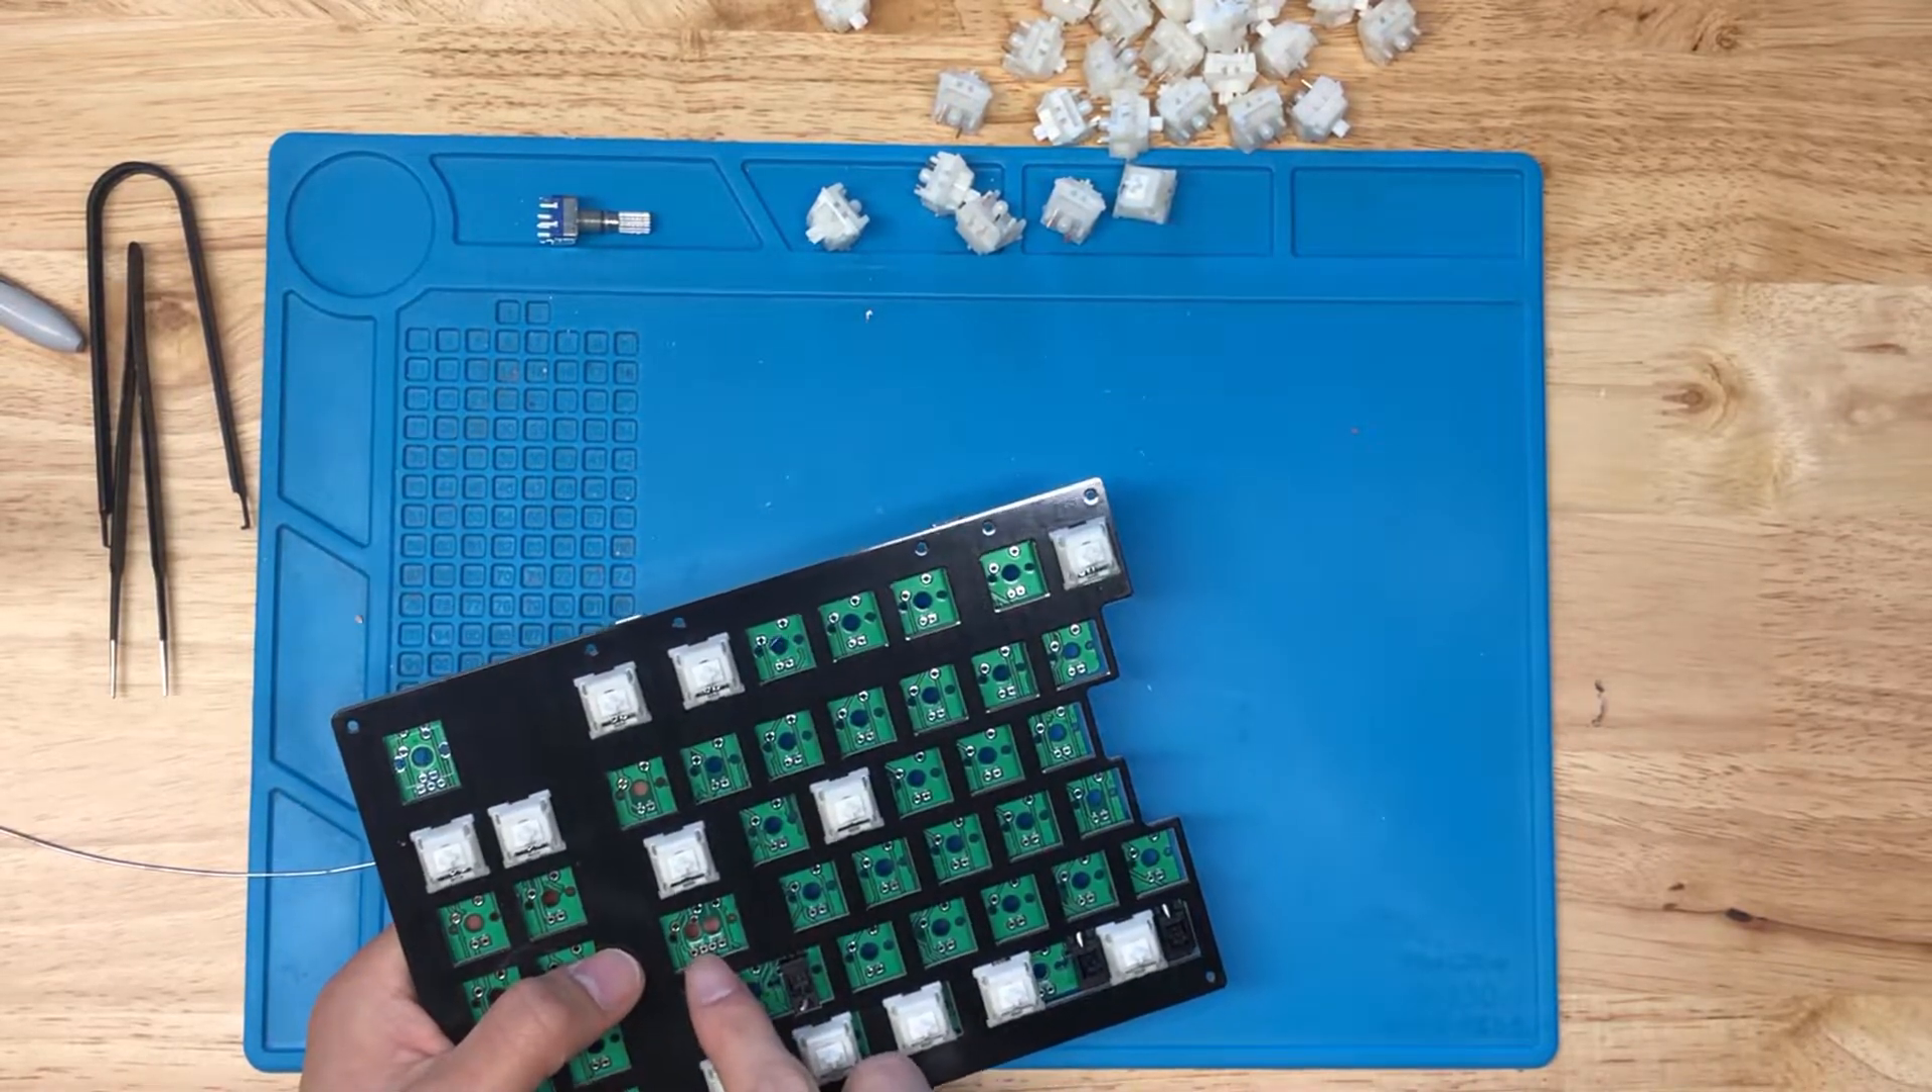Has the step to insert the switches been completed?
No.